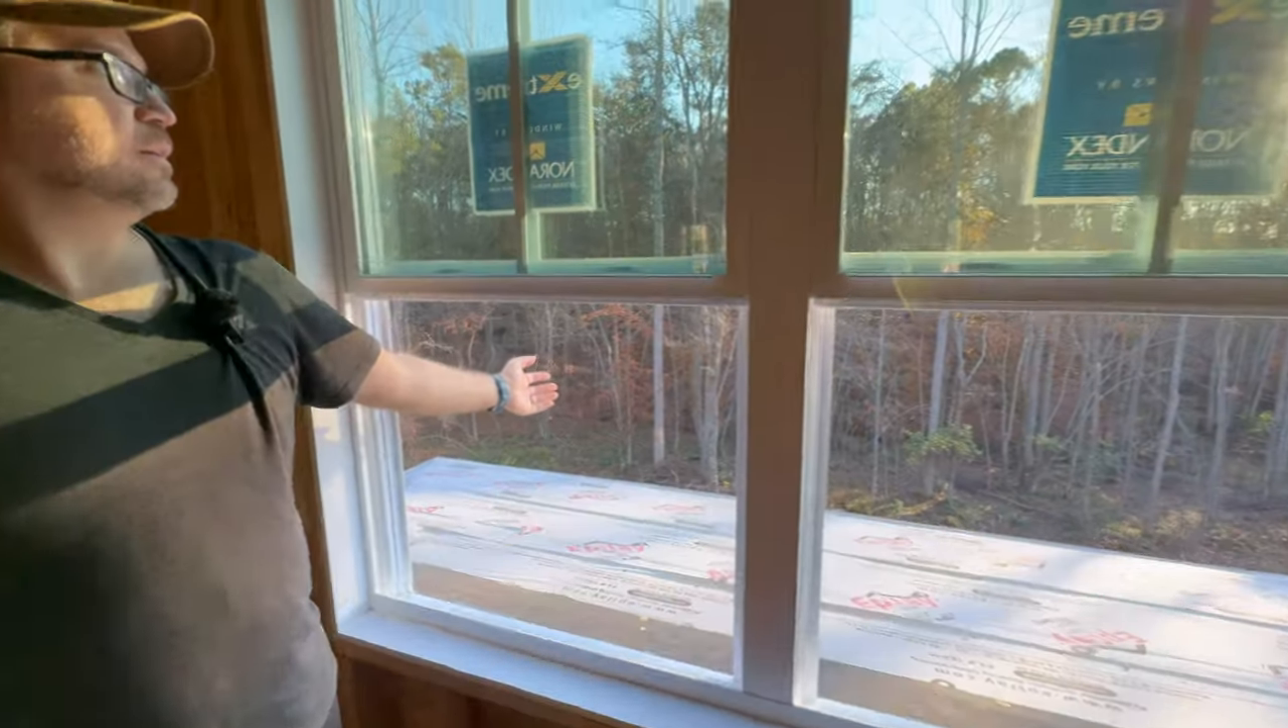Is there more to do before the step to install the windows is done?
No.